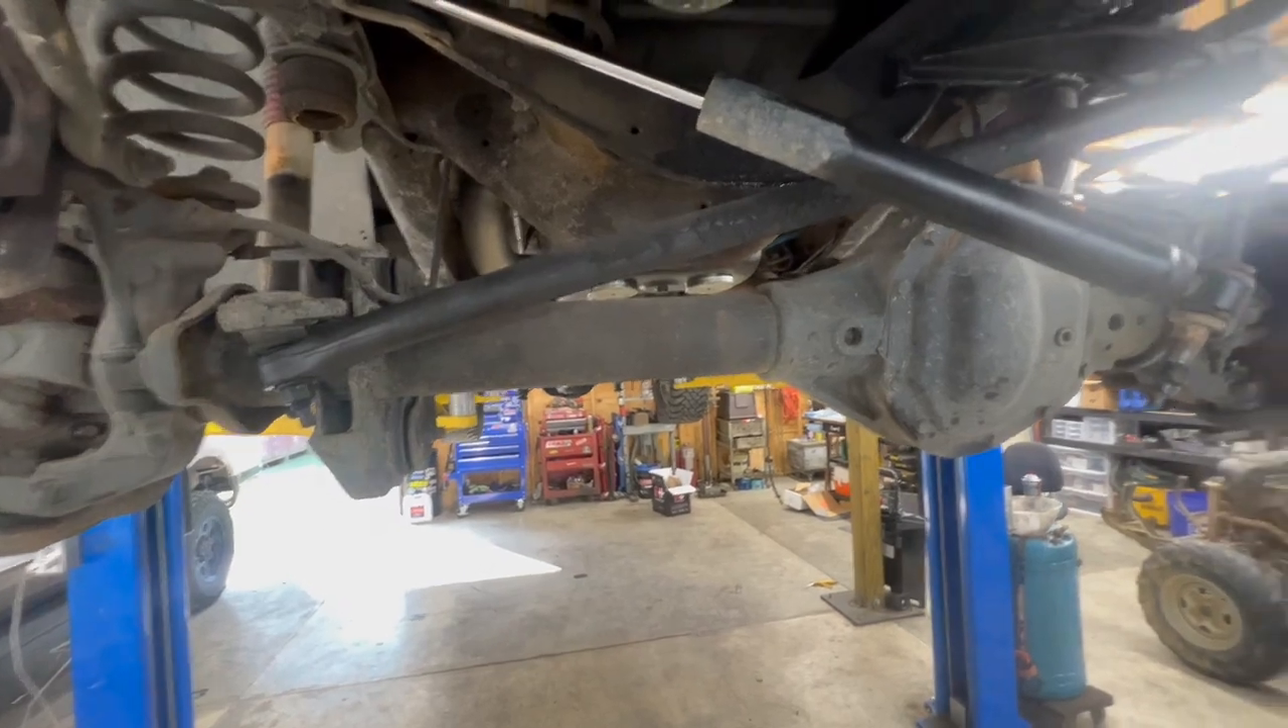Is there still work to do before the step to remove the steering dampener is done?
Yes.